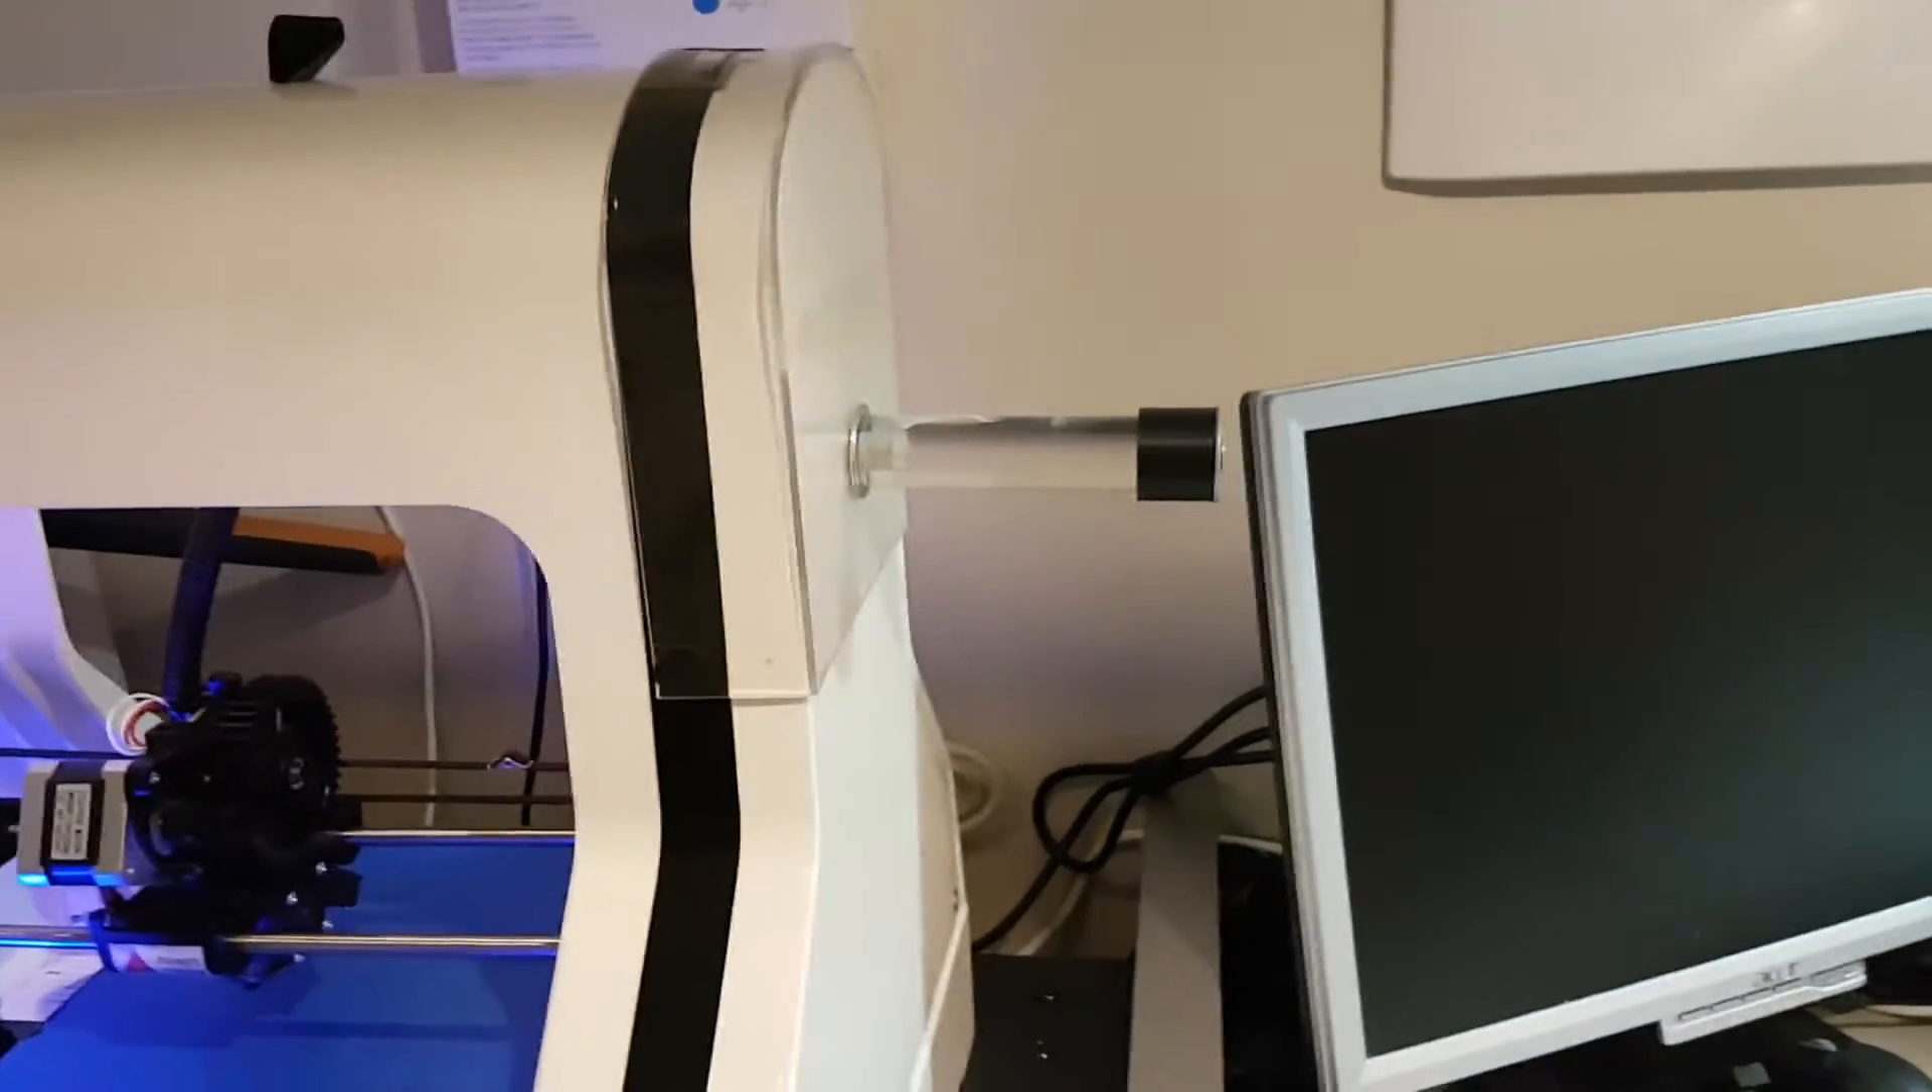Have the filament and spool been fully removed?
Yes.